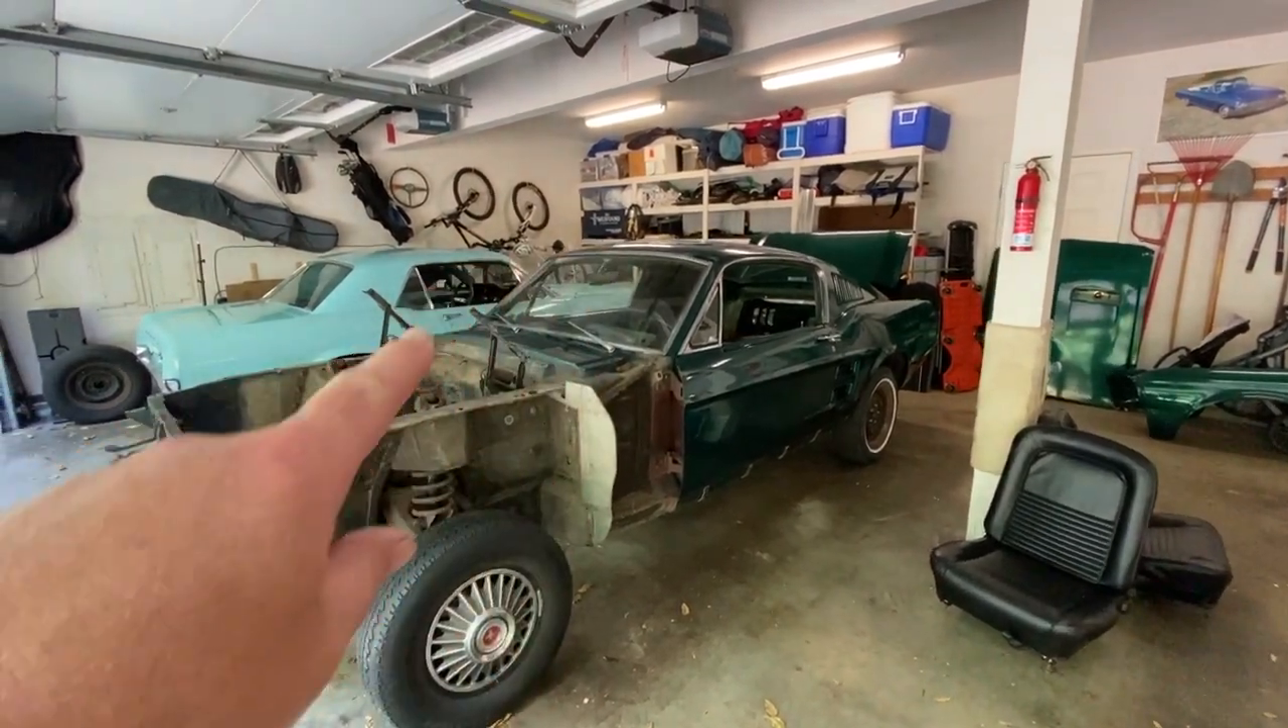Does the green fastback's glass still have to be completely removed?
Yes.